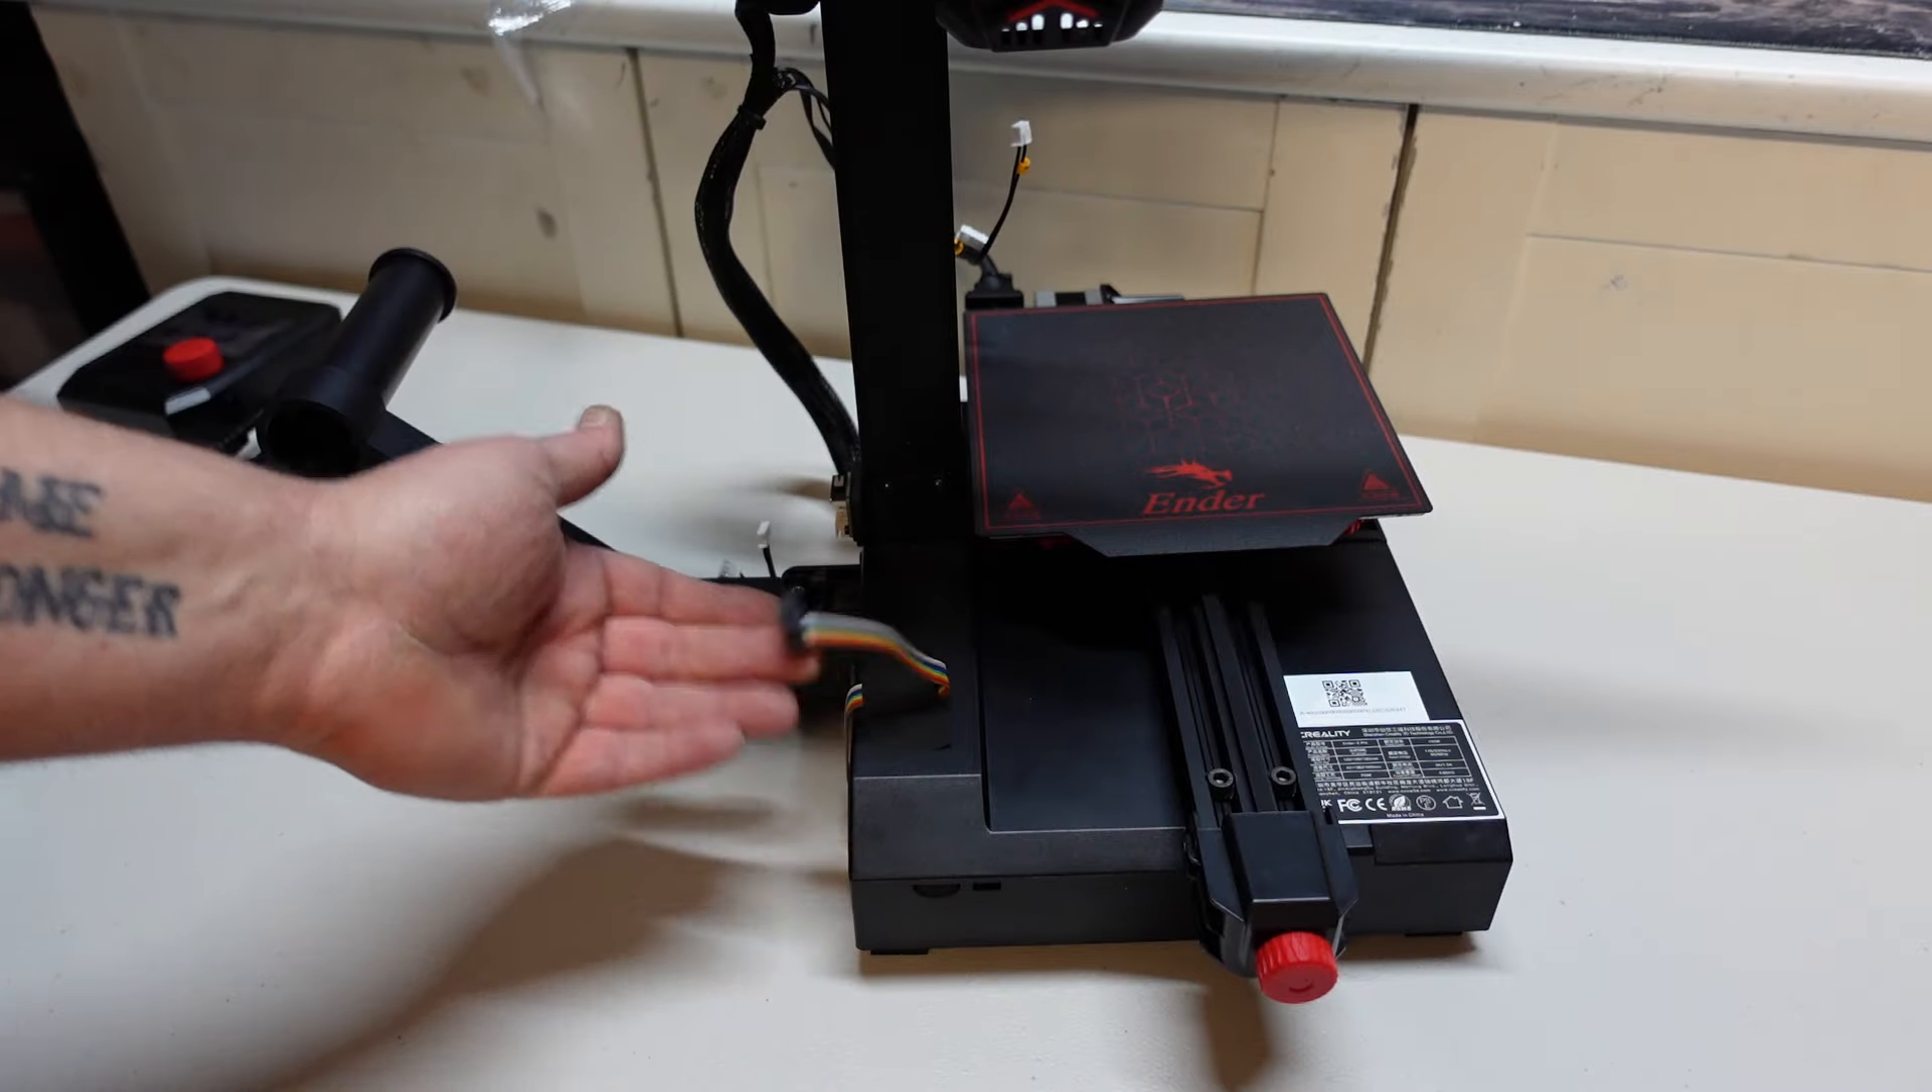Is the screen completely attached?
No.